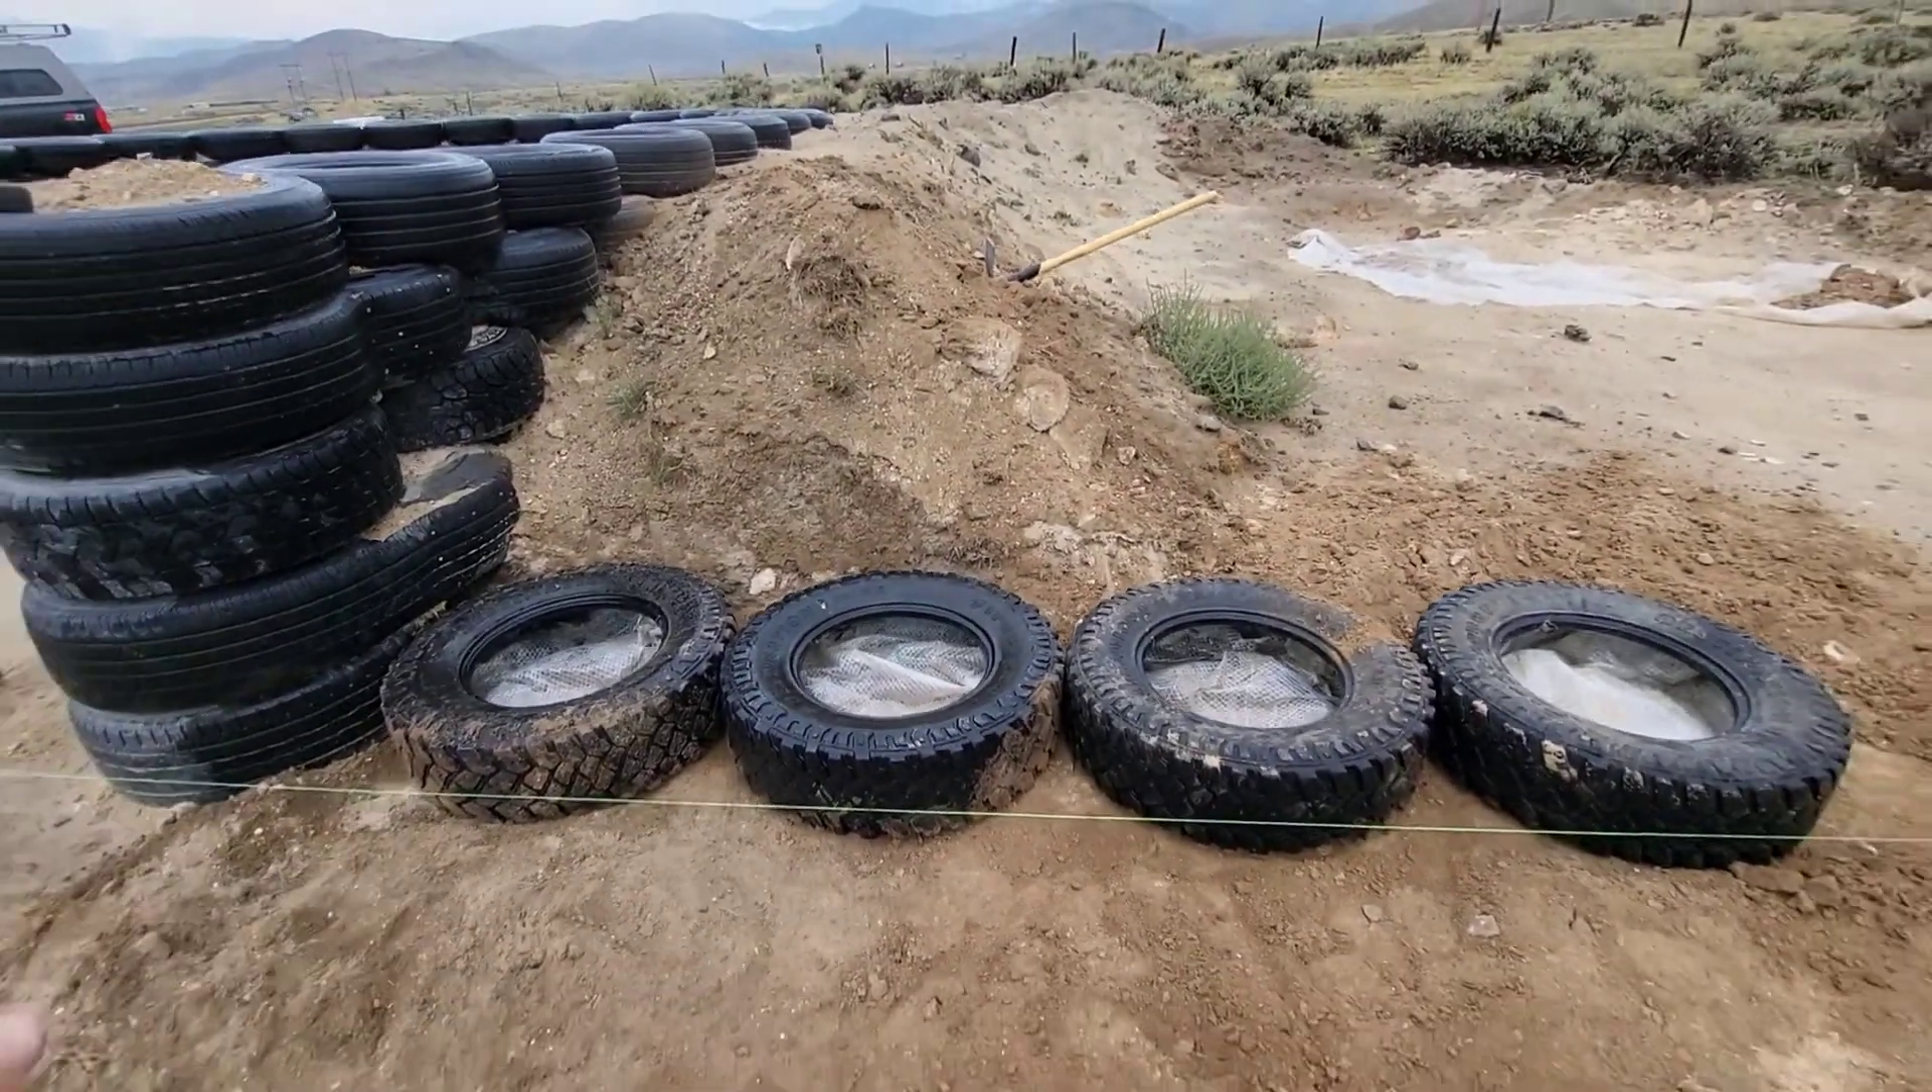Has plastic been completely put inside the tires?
Yes.